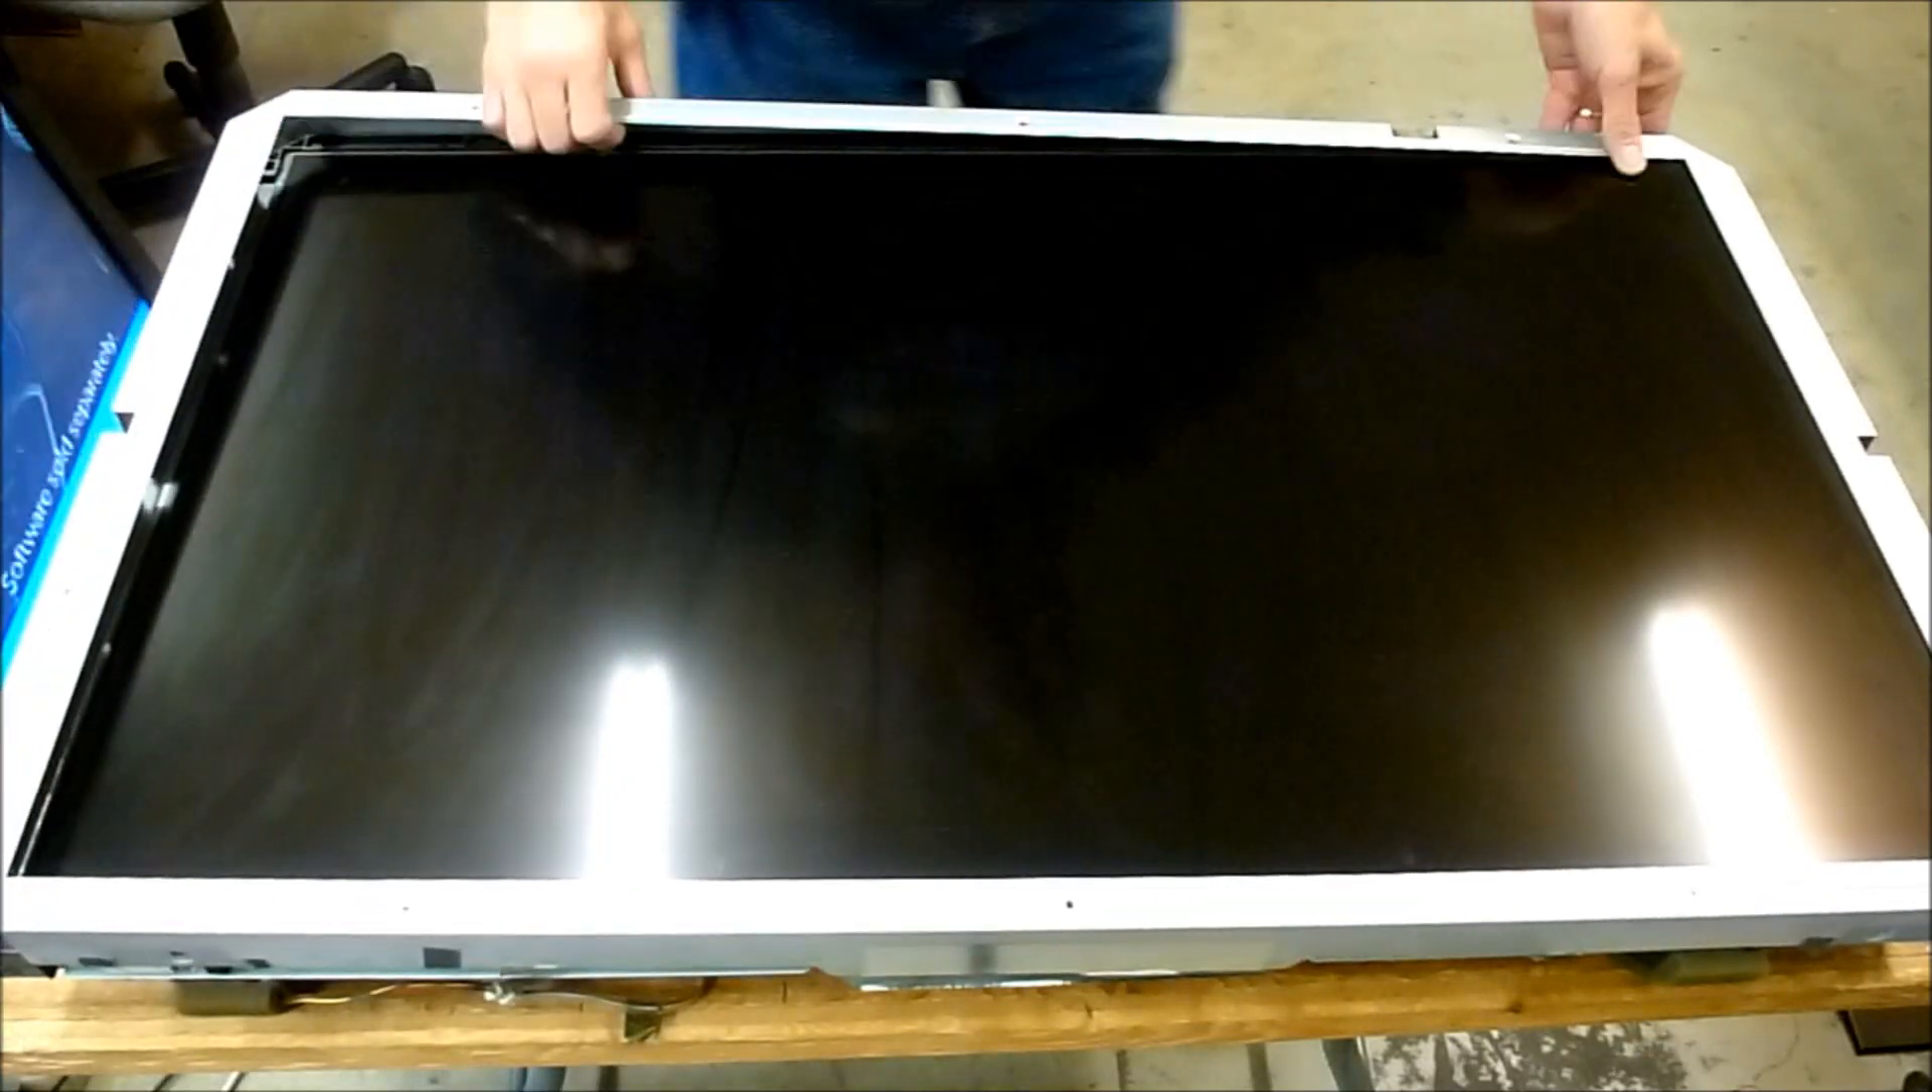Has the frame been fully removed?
No.